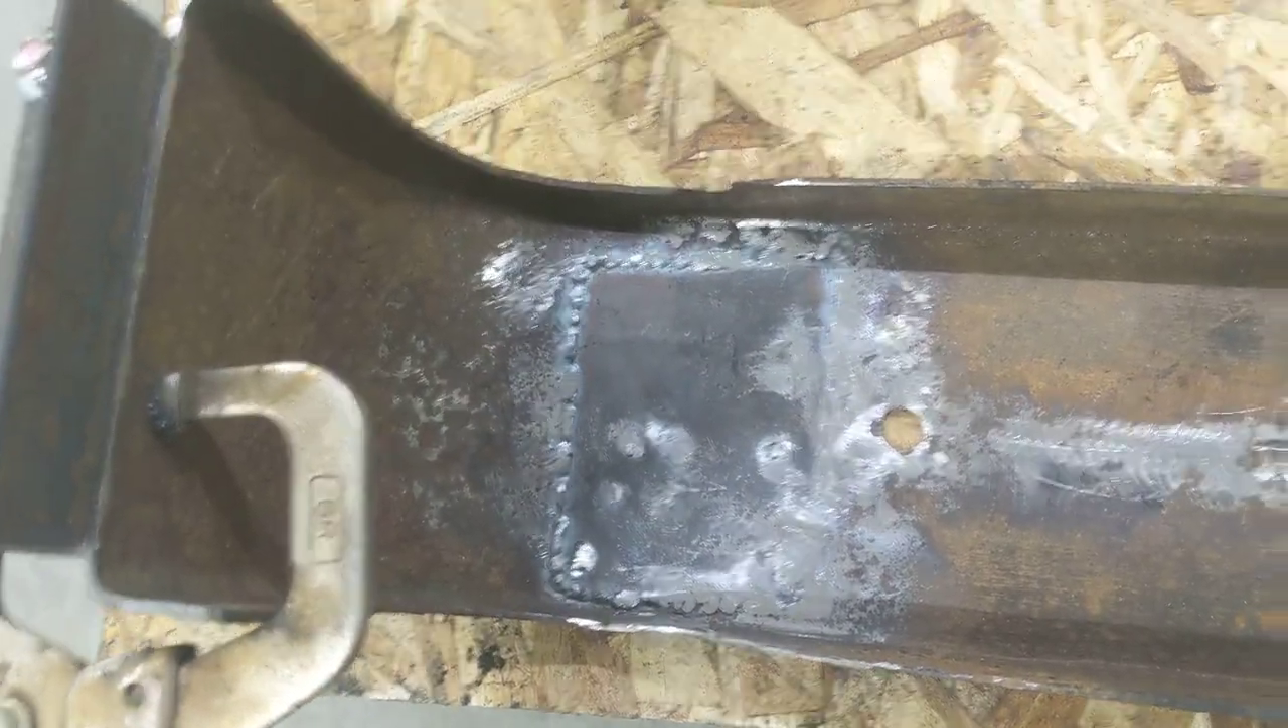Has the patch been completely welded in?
Yes.